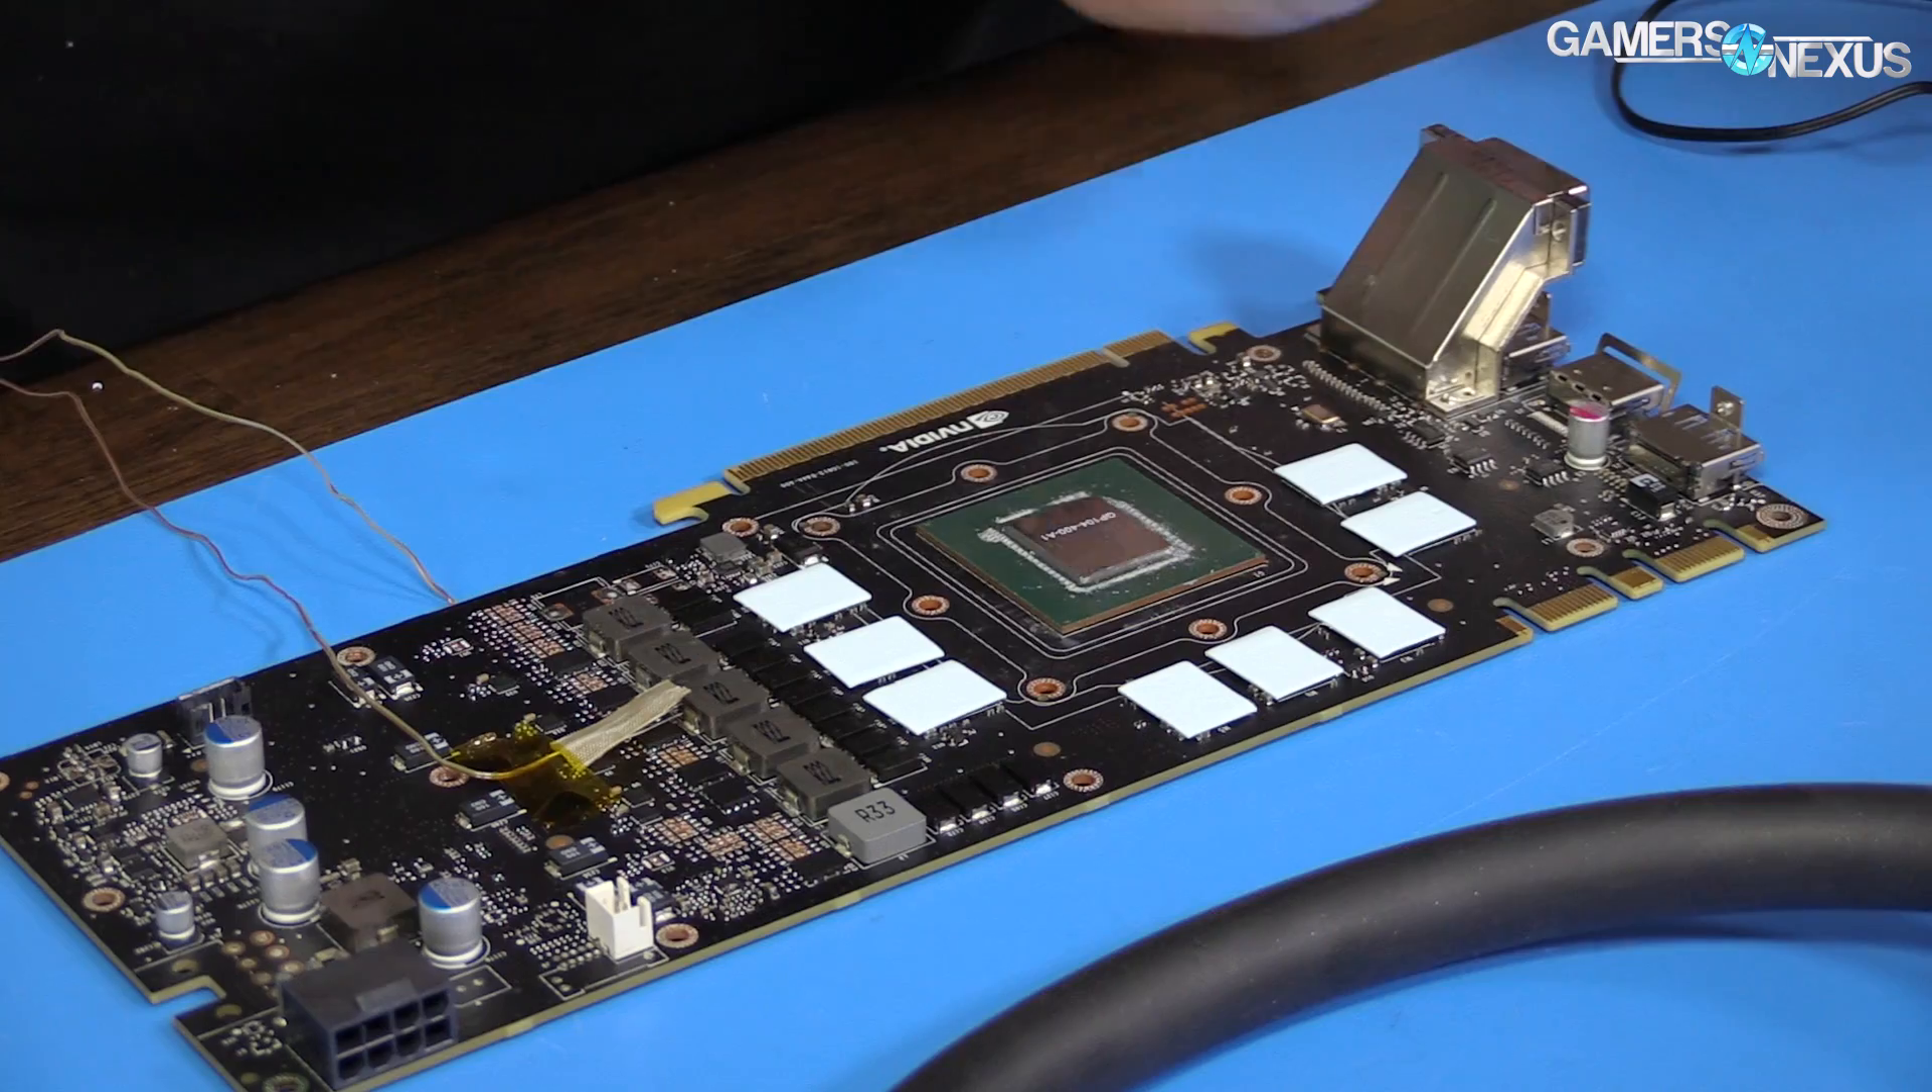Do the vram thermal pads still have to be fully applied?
No.